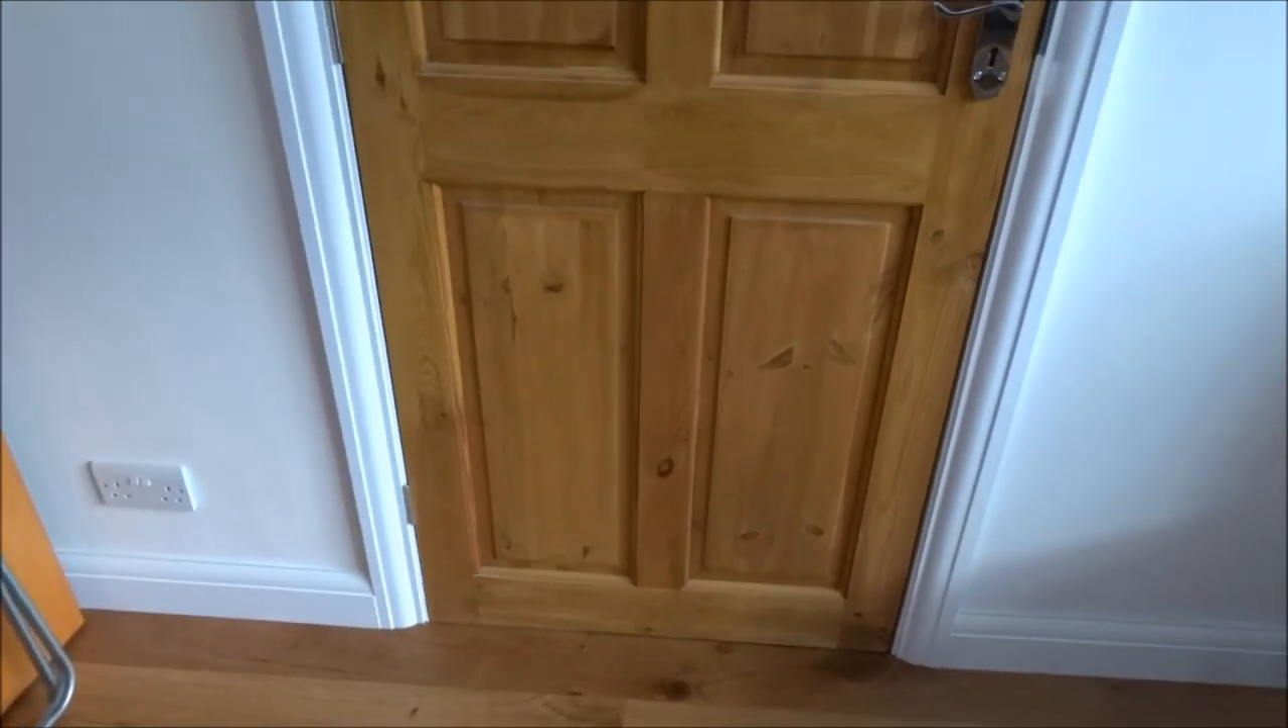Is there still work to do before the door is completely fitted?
No.